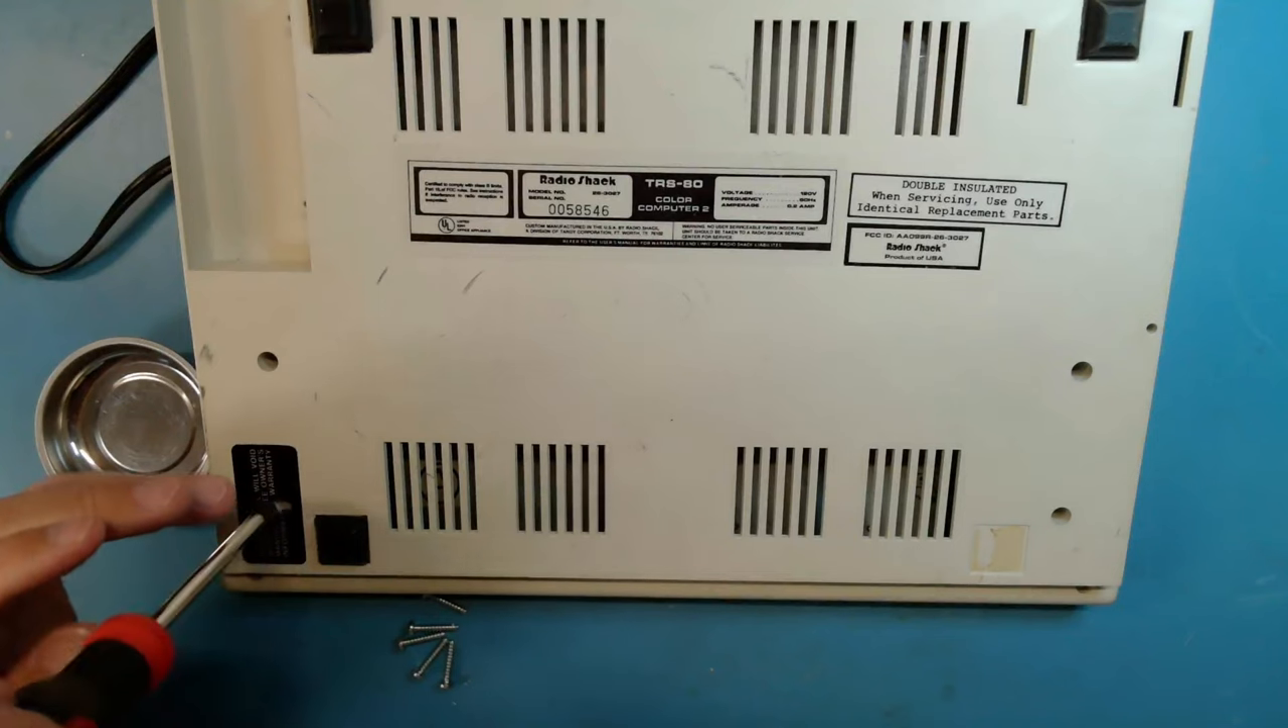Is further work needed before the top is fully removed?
Yes.